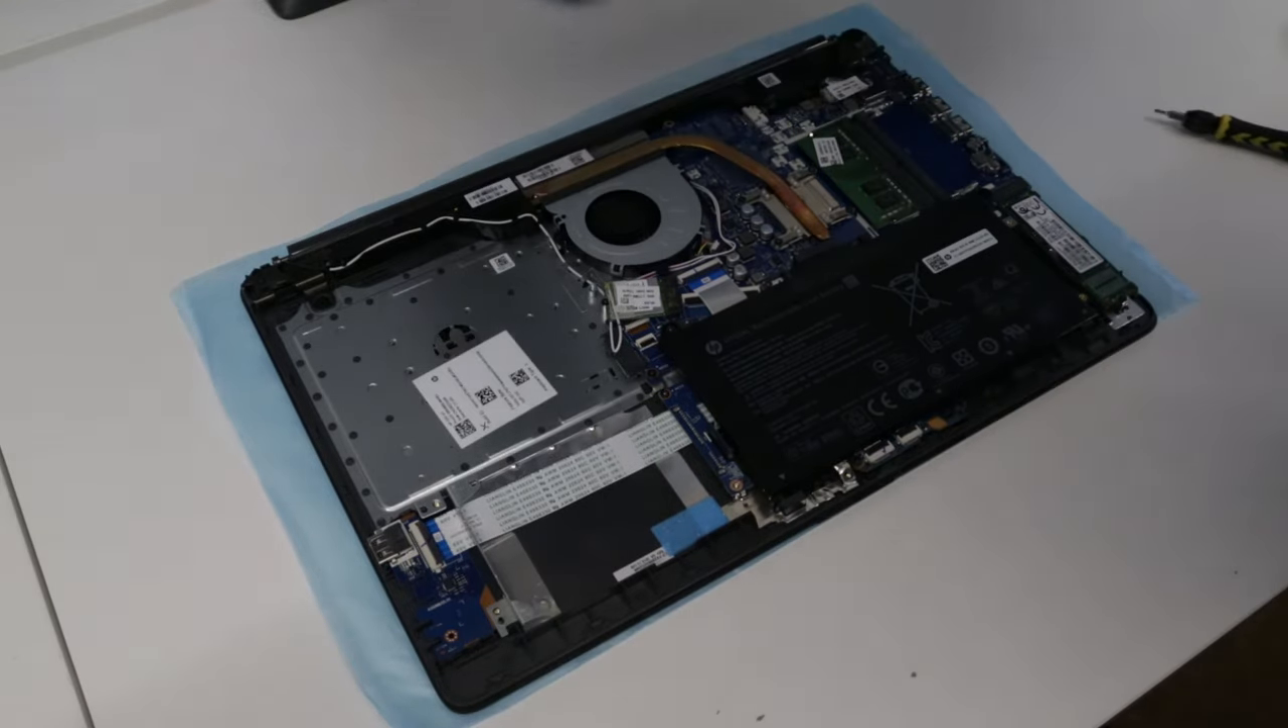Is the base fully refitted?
No.